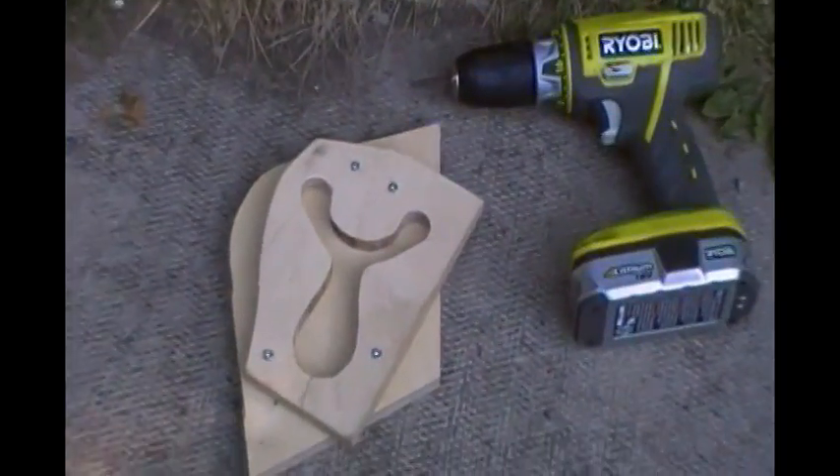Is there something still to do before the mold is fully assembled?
No.